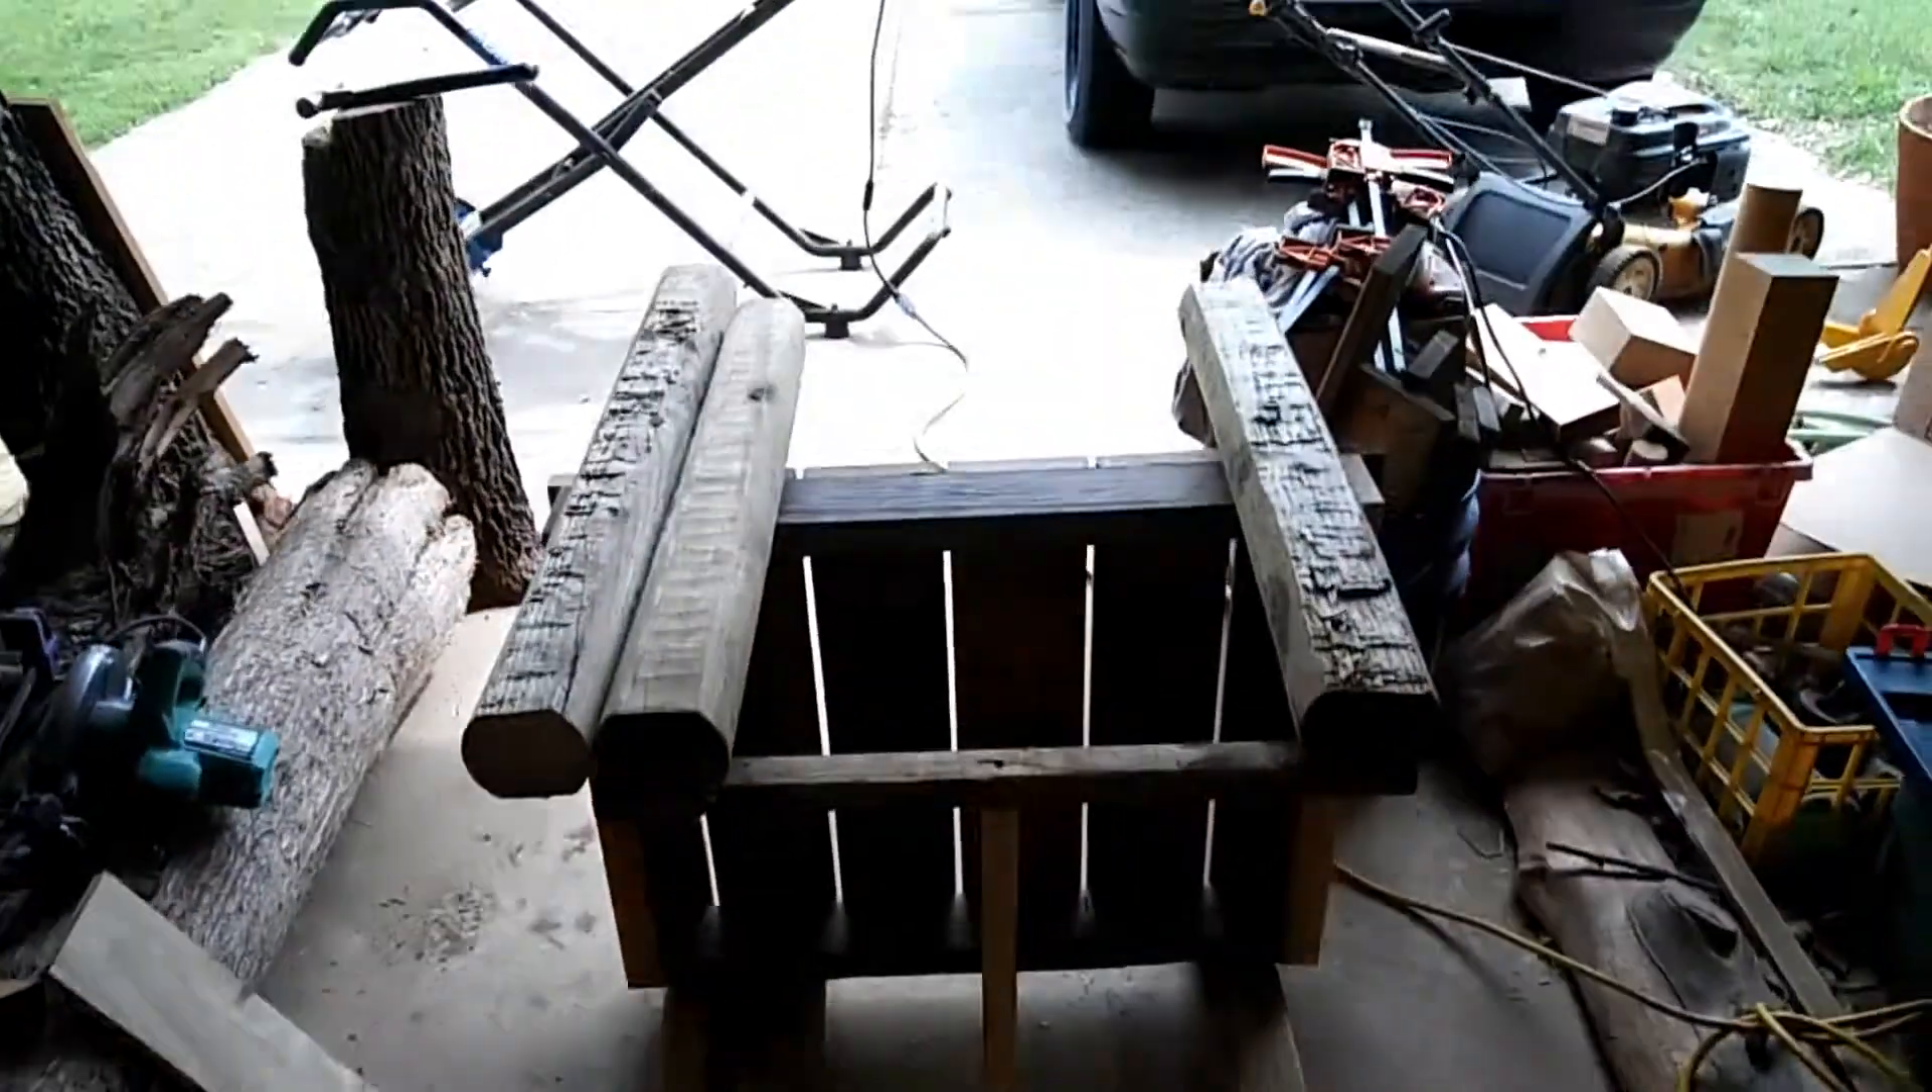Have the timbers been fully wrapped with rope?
No.